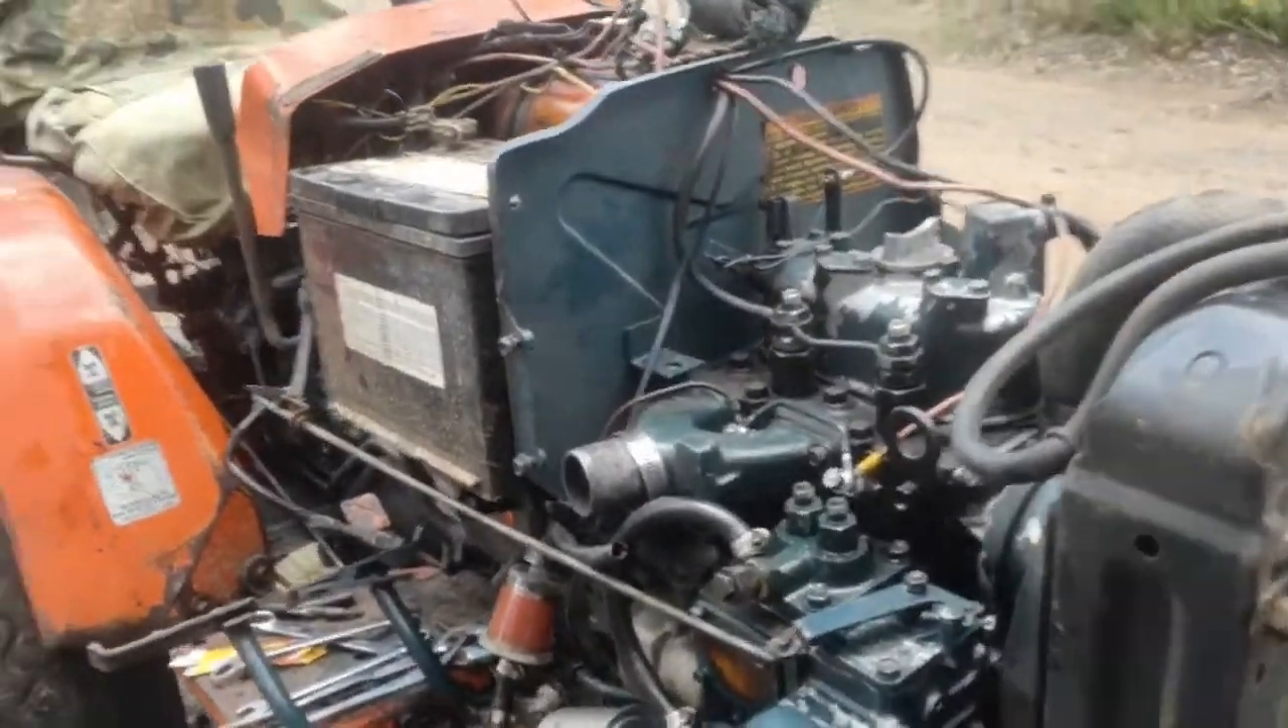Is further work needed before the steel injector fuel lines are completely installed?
Yes.